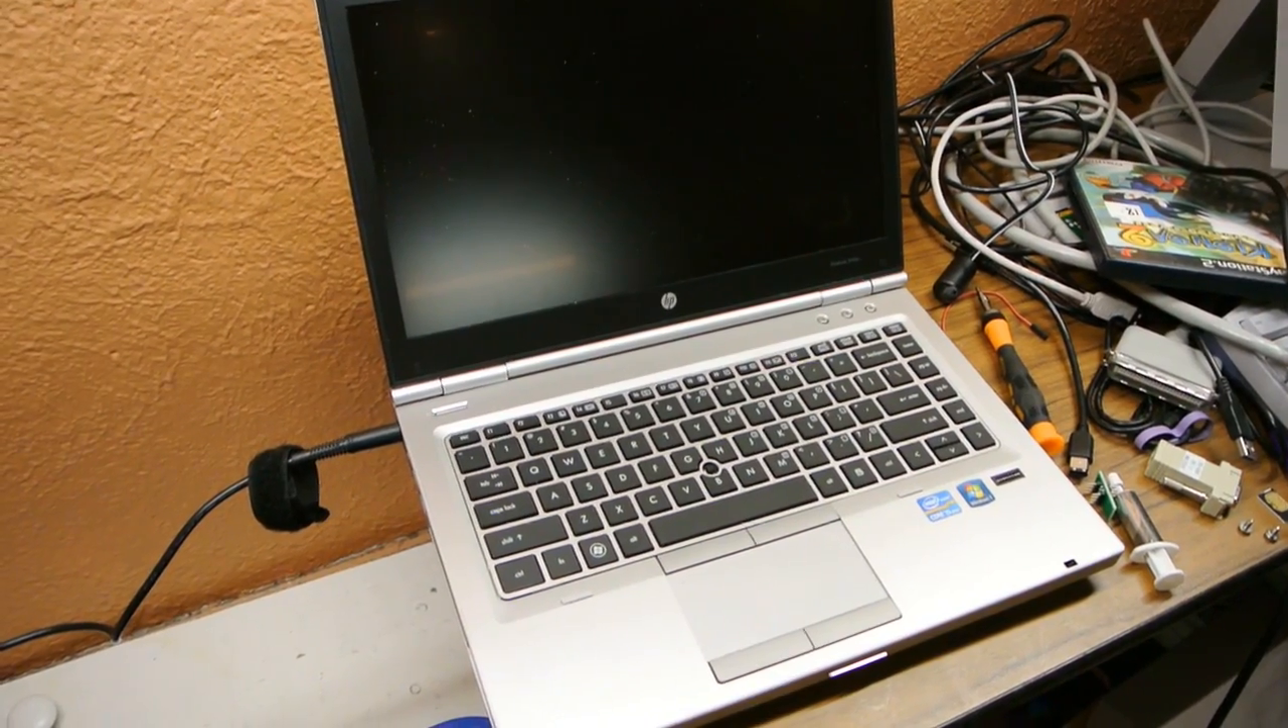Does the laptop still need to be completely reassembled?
No.